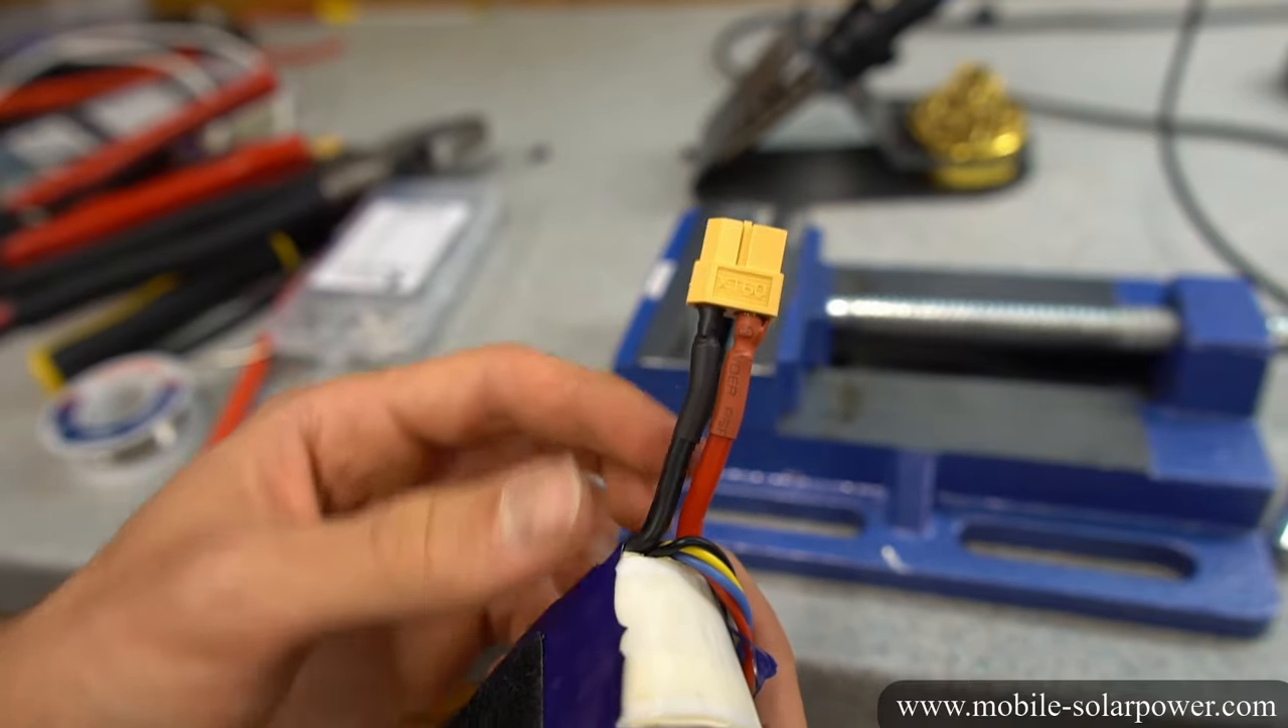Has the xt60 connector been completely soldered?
Yes.